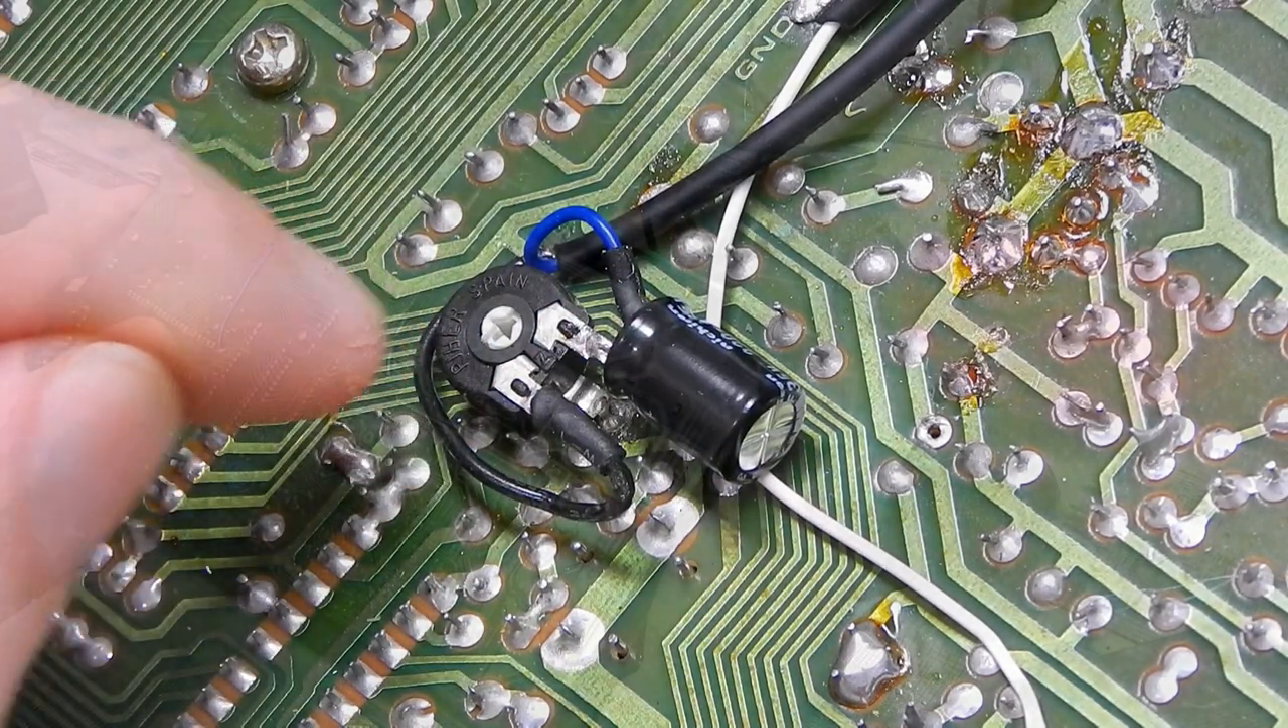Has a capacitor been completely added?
Yes.